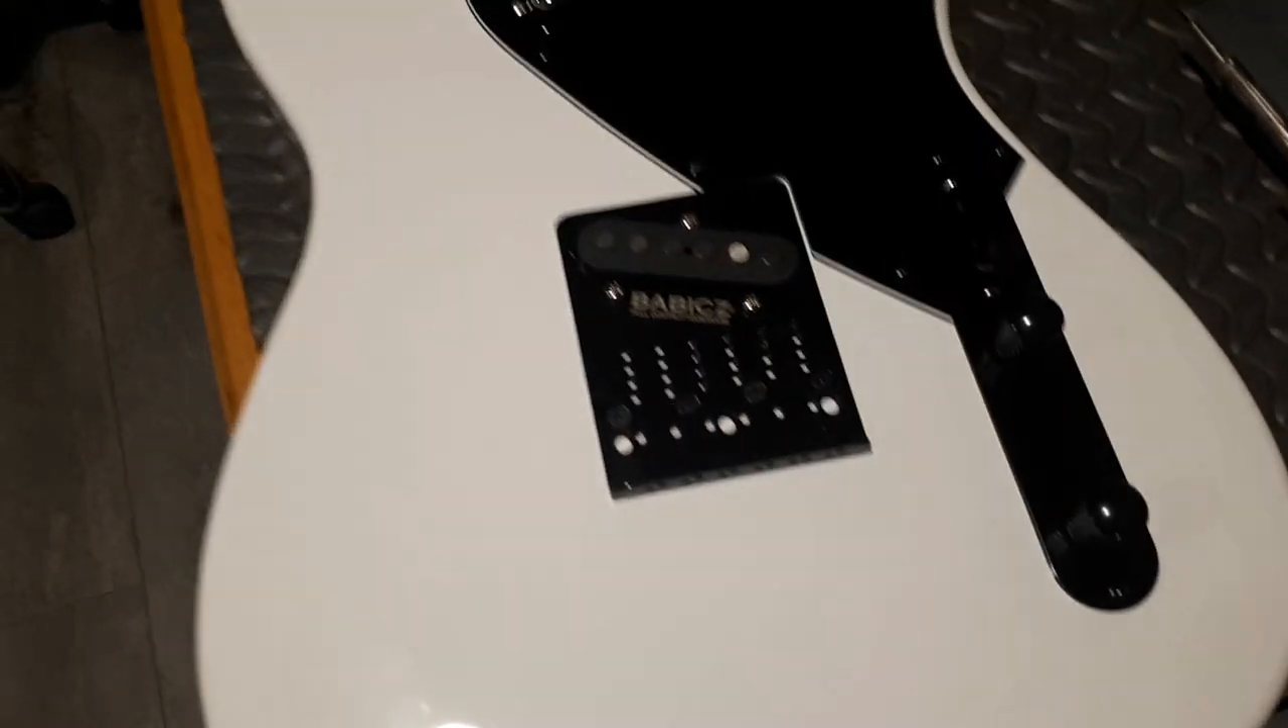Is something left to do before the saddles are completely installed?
Yes.